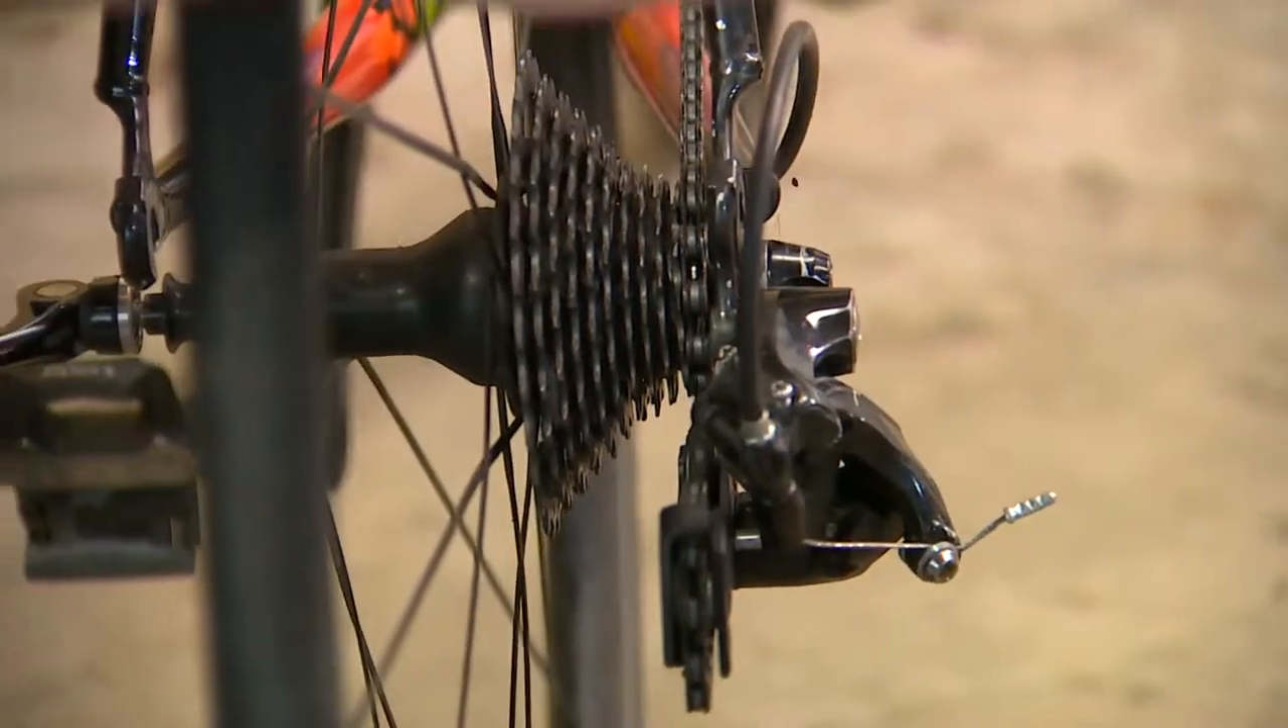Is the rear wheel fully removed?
No.